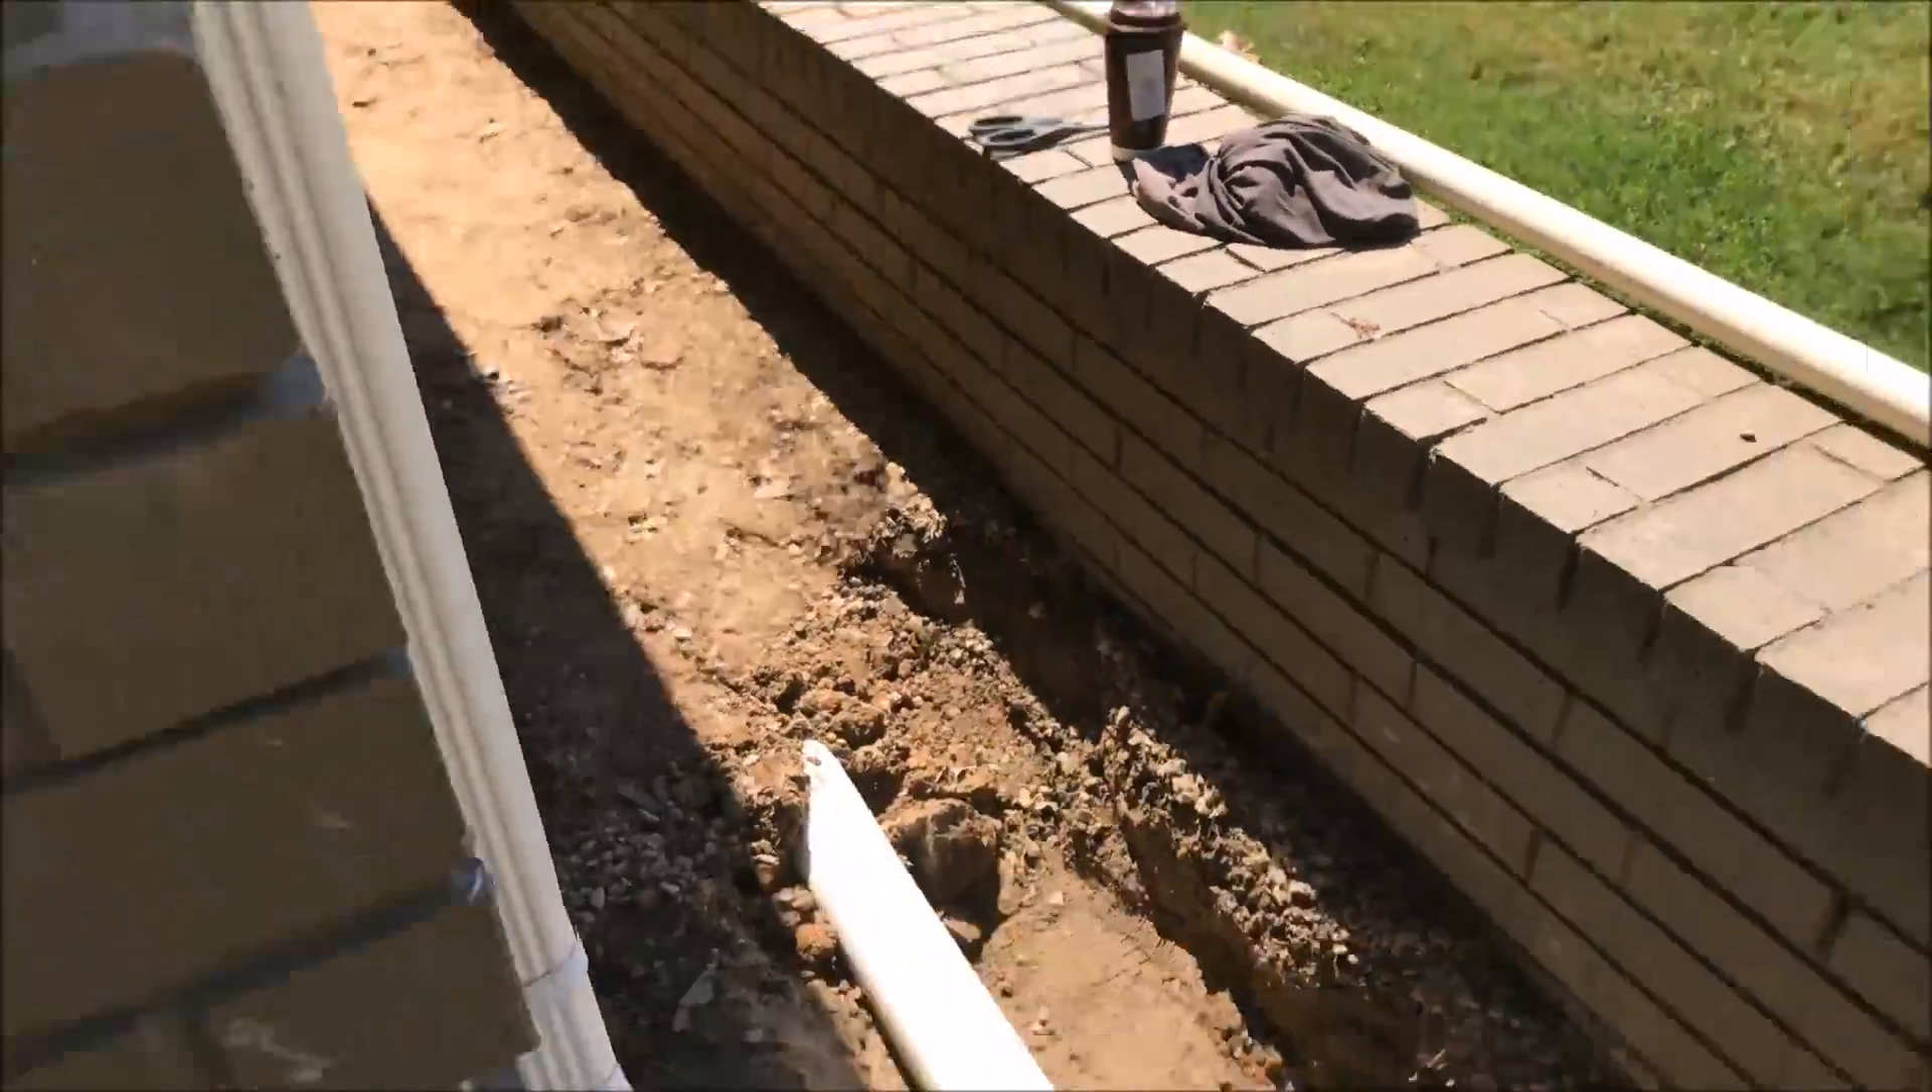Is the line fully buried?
No.